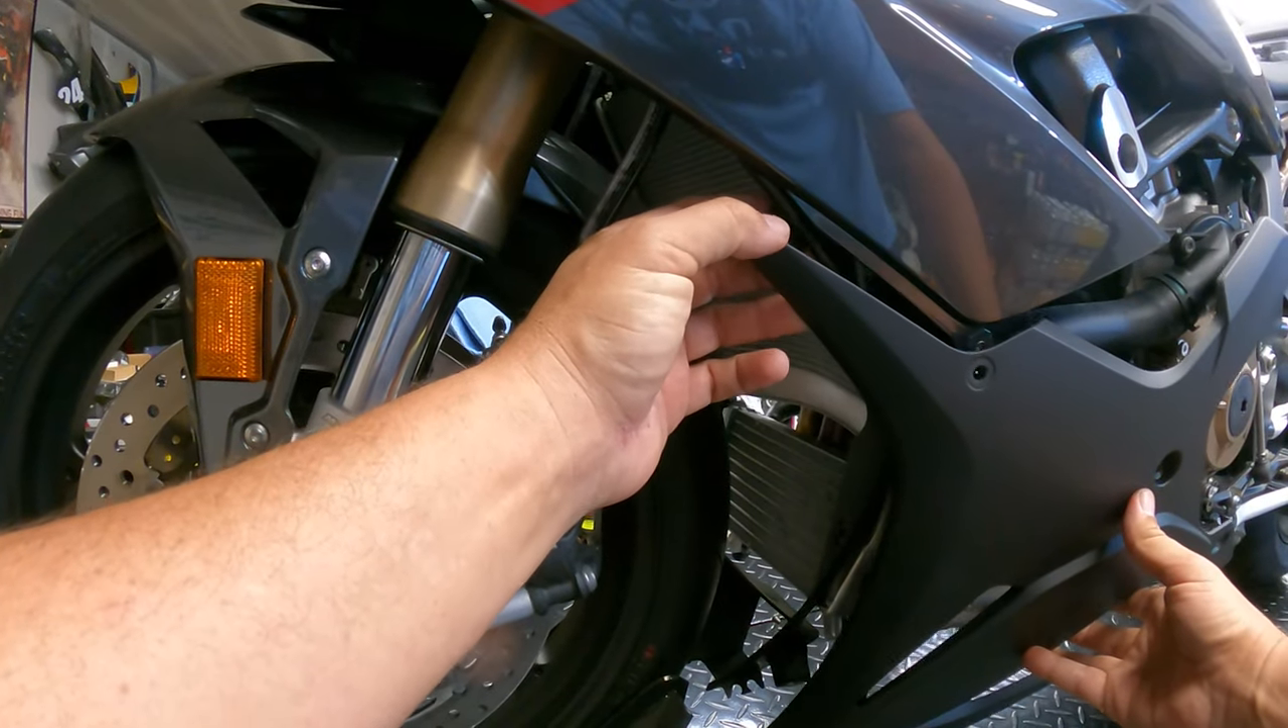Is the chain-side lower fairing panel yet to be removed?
Yes.